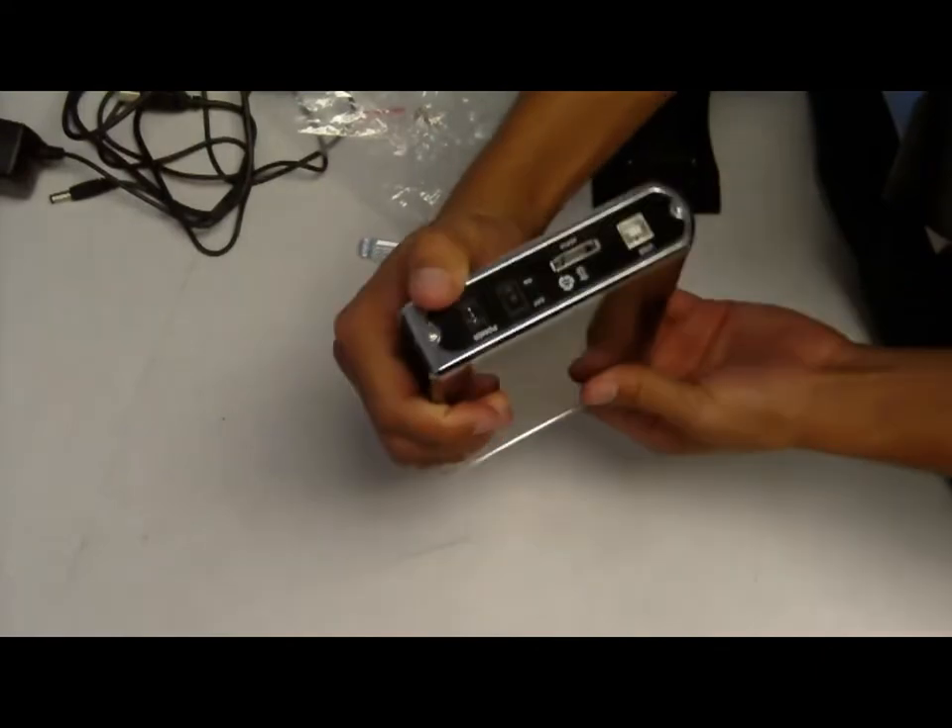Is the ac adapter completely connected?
No.